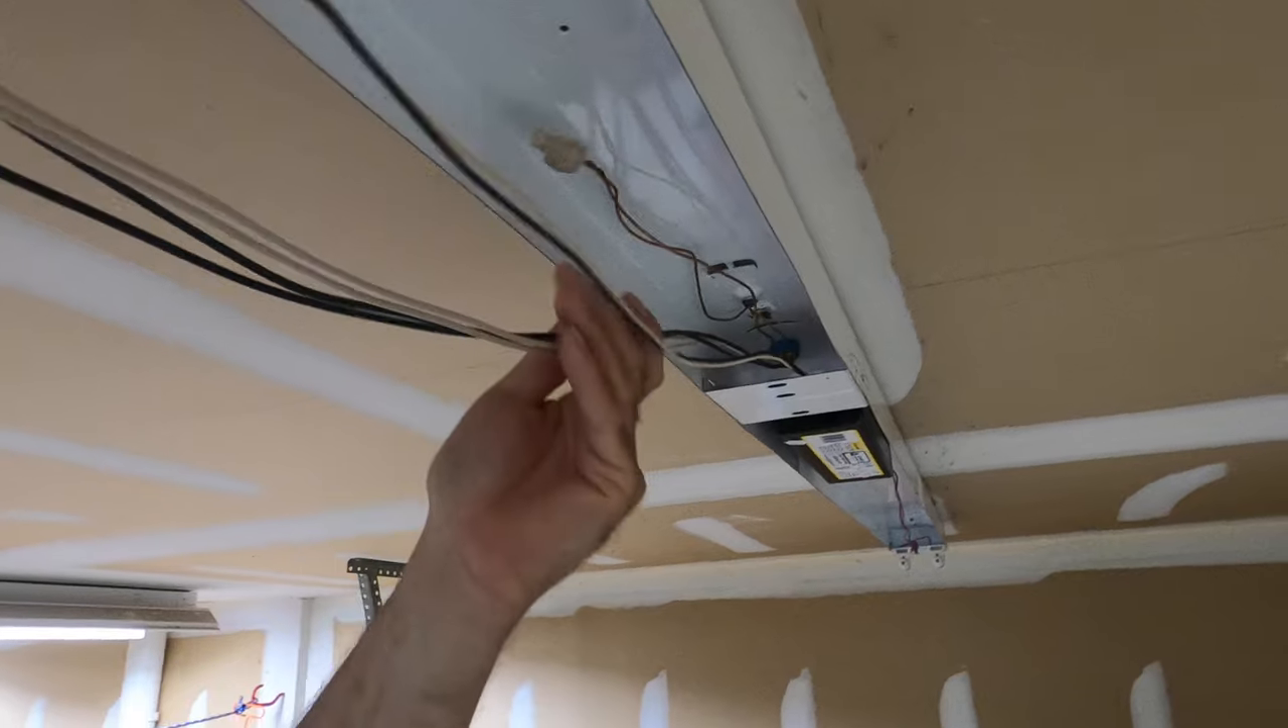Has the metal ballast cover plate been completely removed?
Yes.